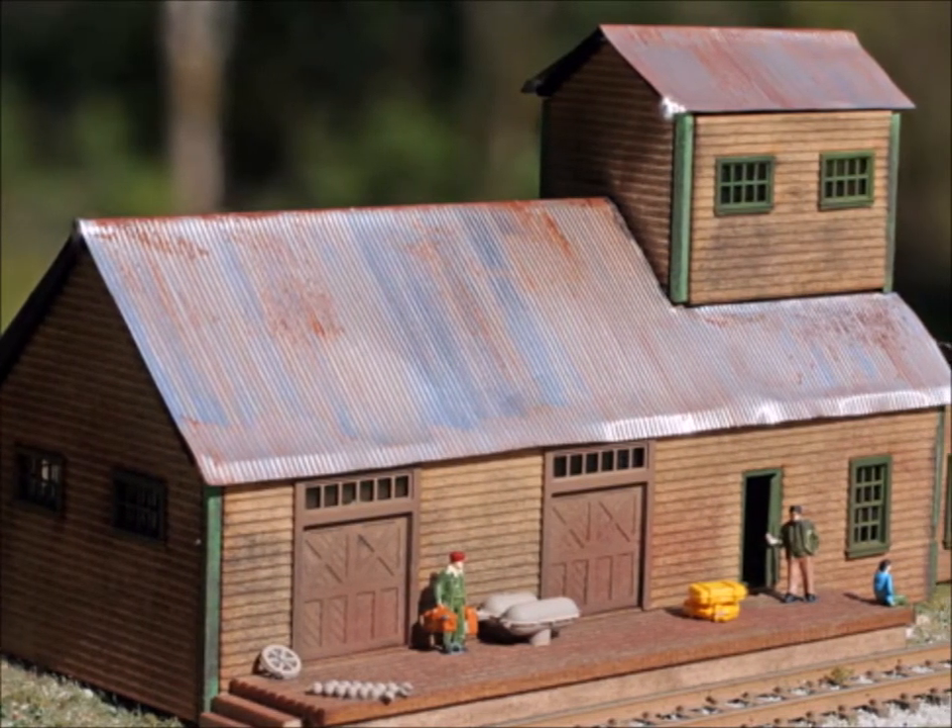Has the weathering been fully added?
Yes.